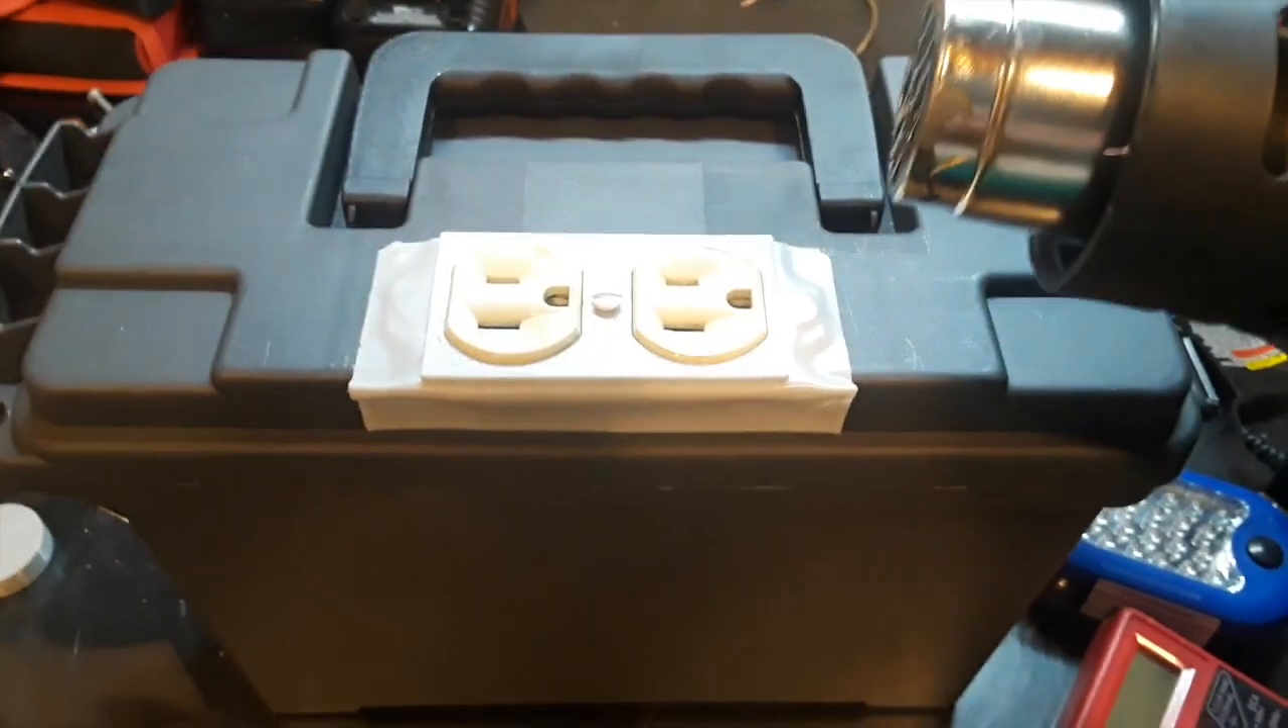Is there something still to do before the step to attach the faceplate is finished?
No.